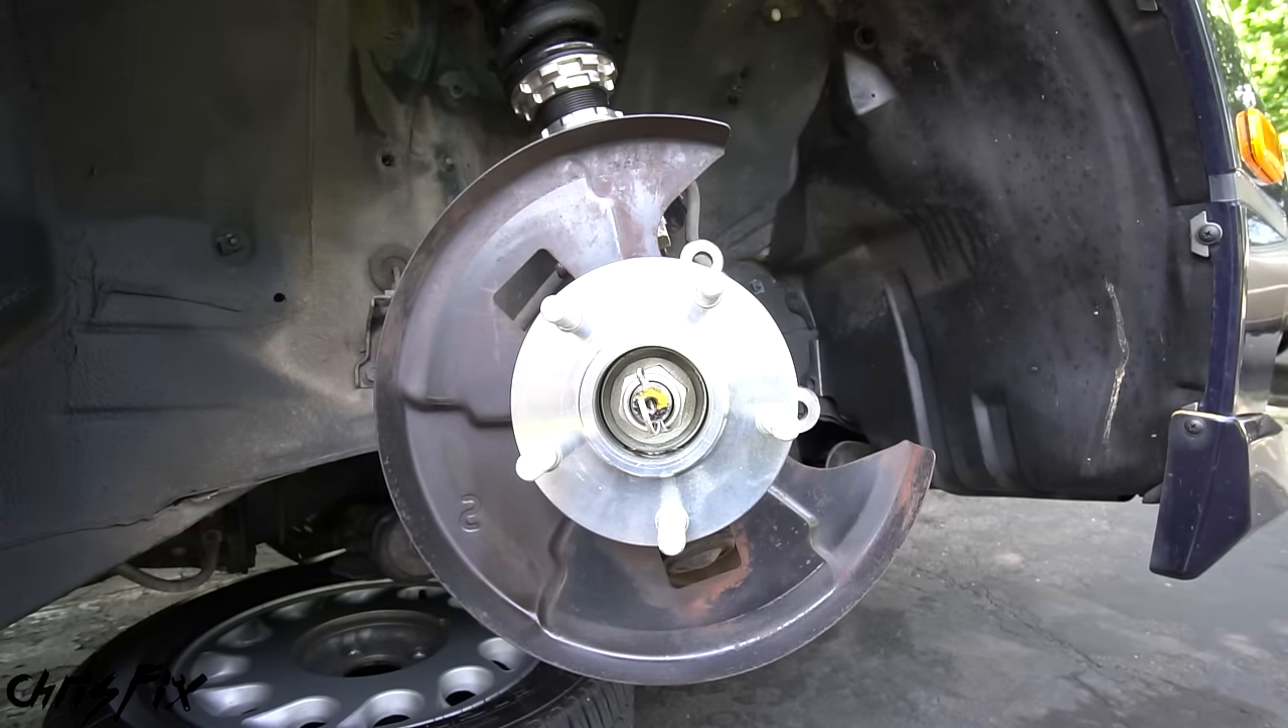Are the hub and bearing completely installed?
Yes.